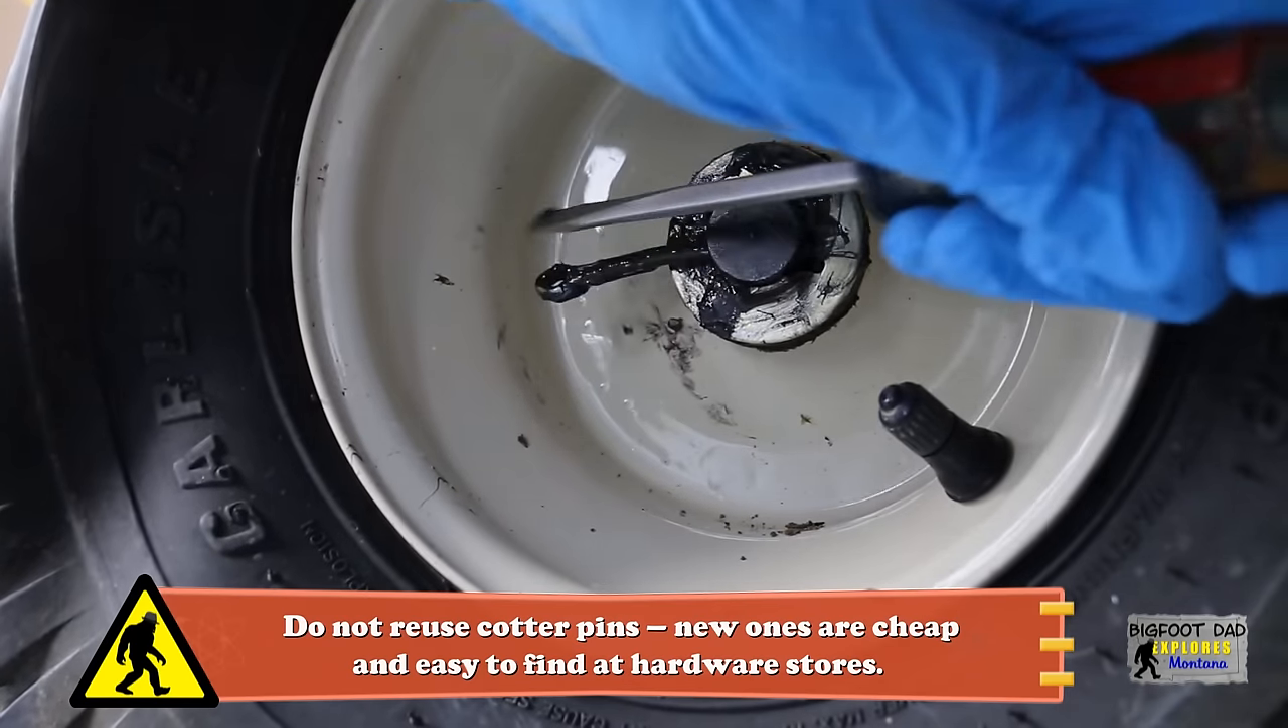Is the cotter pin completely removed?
No.